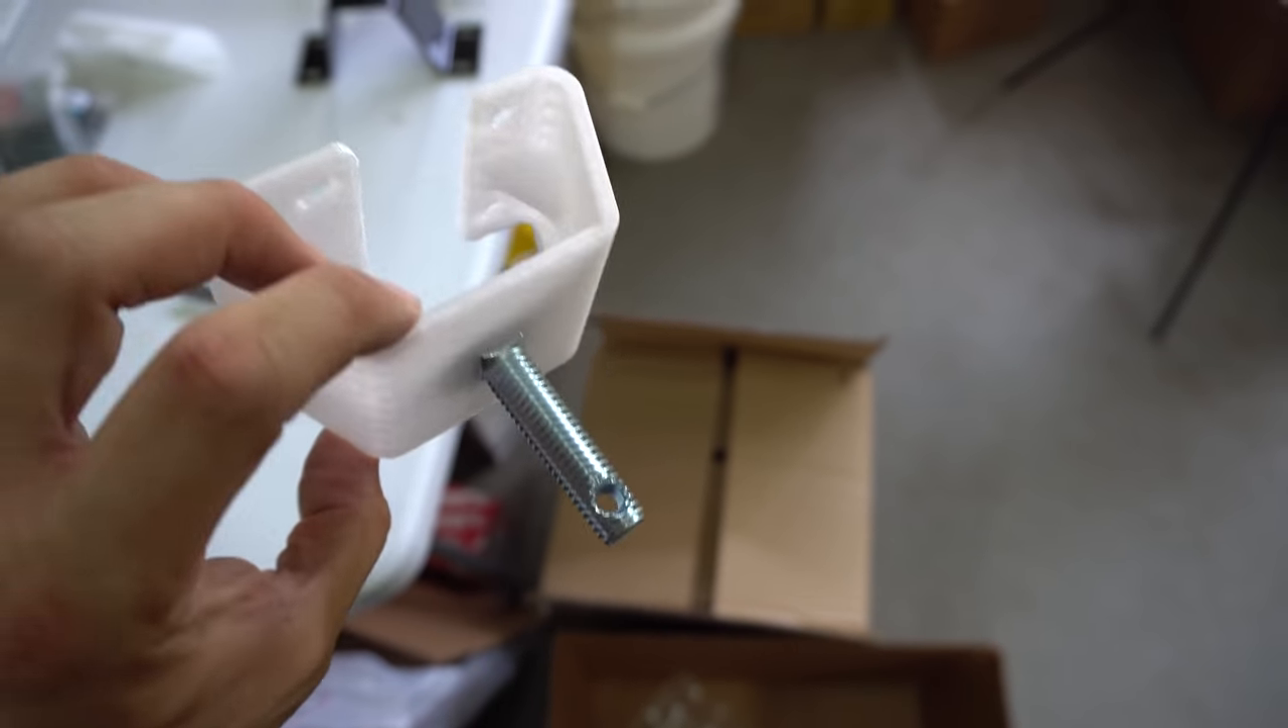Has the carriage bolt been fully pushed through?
Yes.